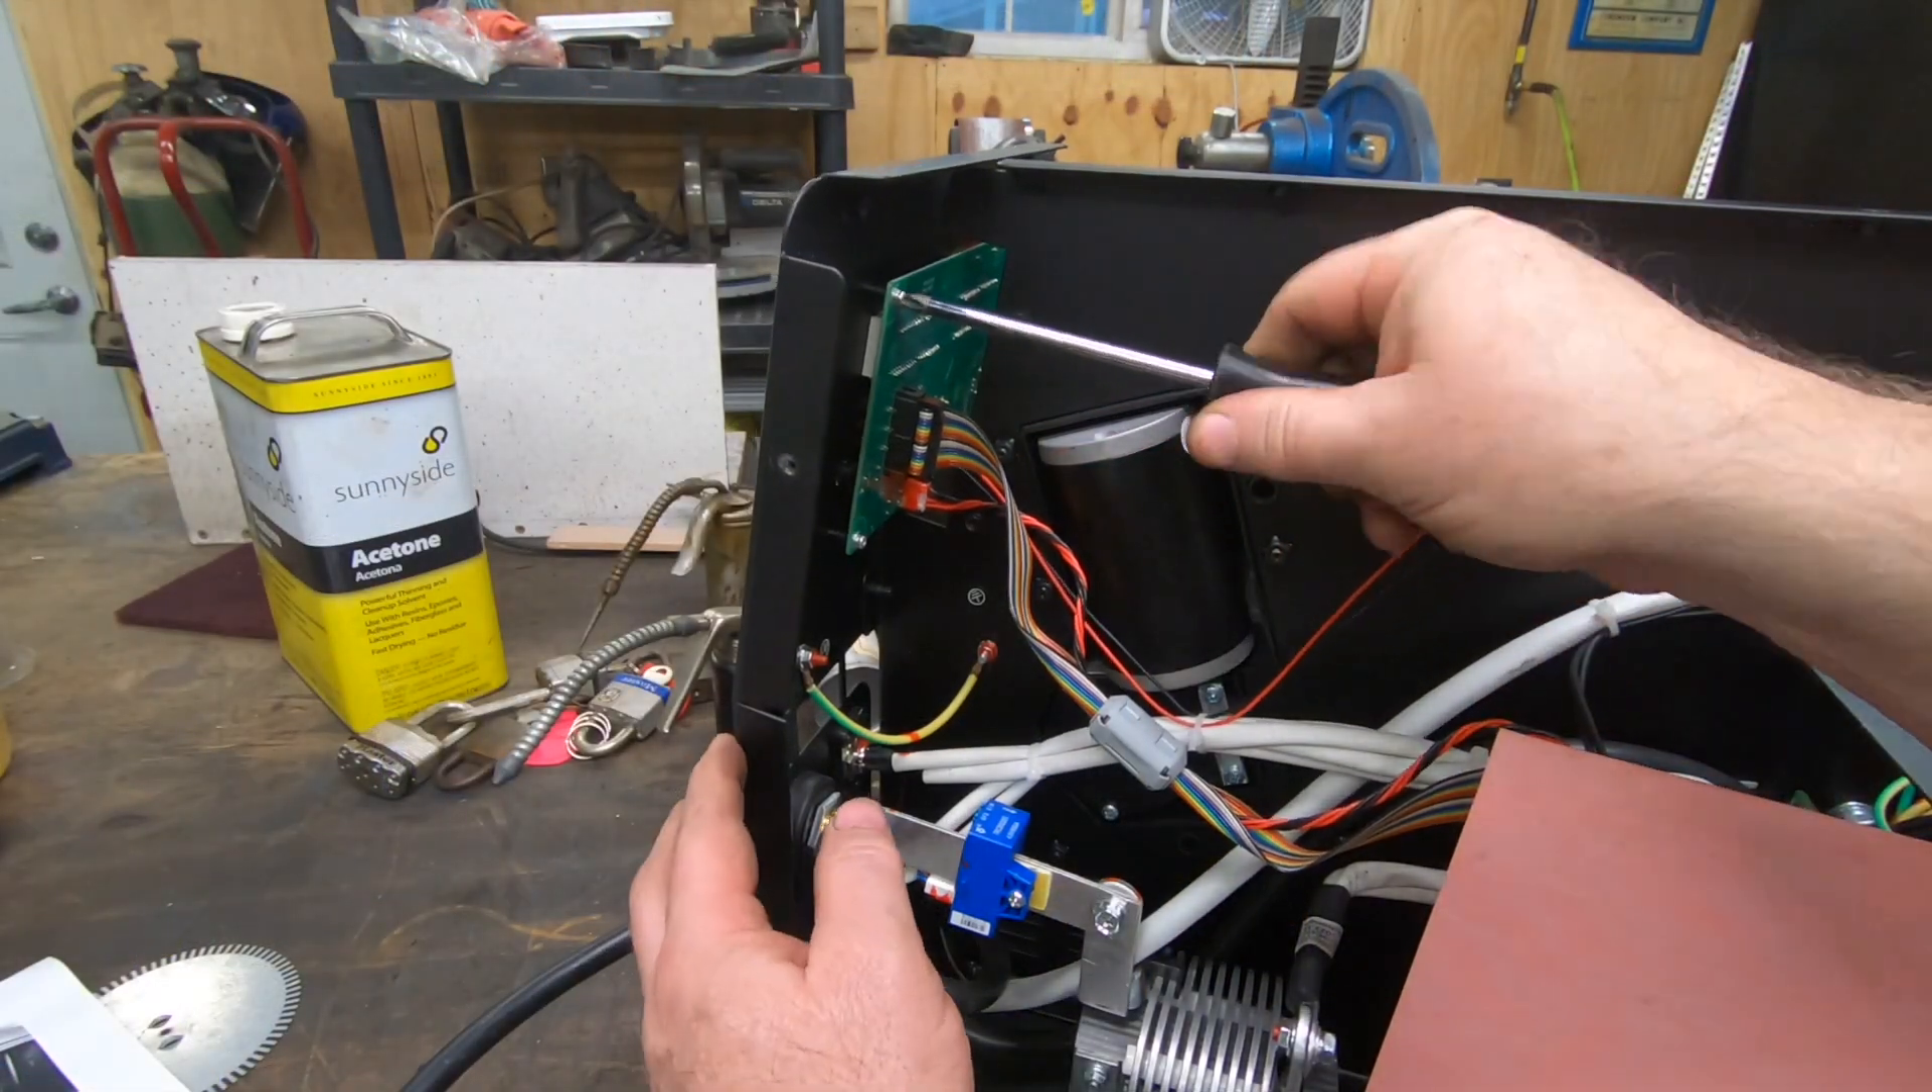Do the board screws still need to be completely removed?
Yes.